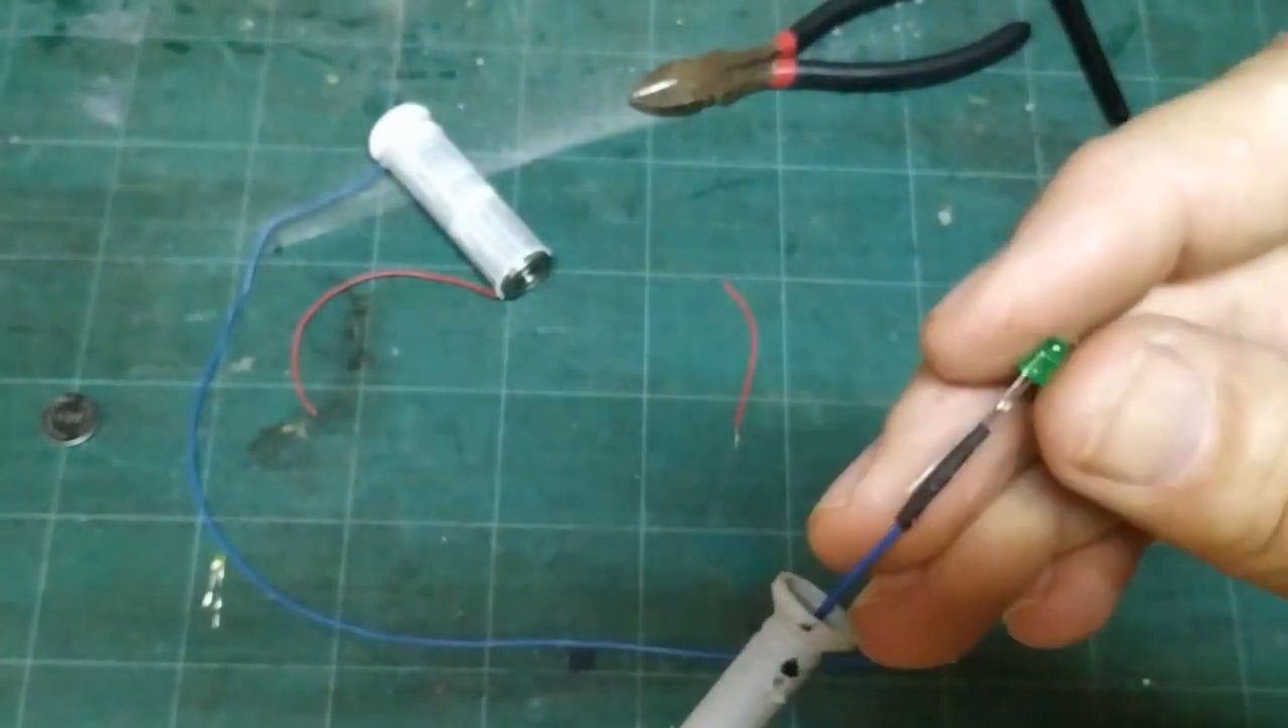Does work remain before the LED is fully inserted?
Yes.